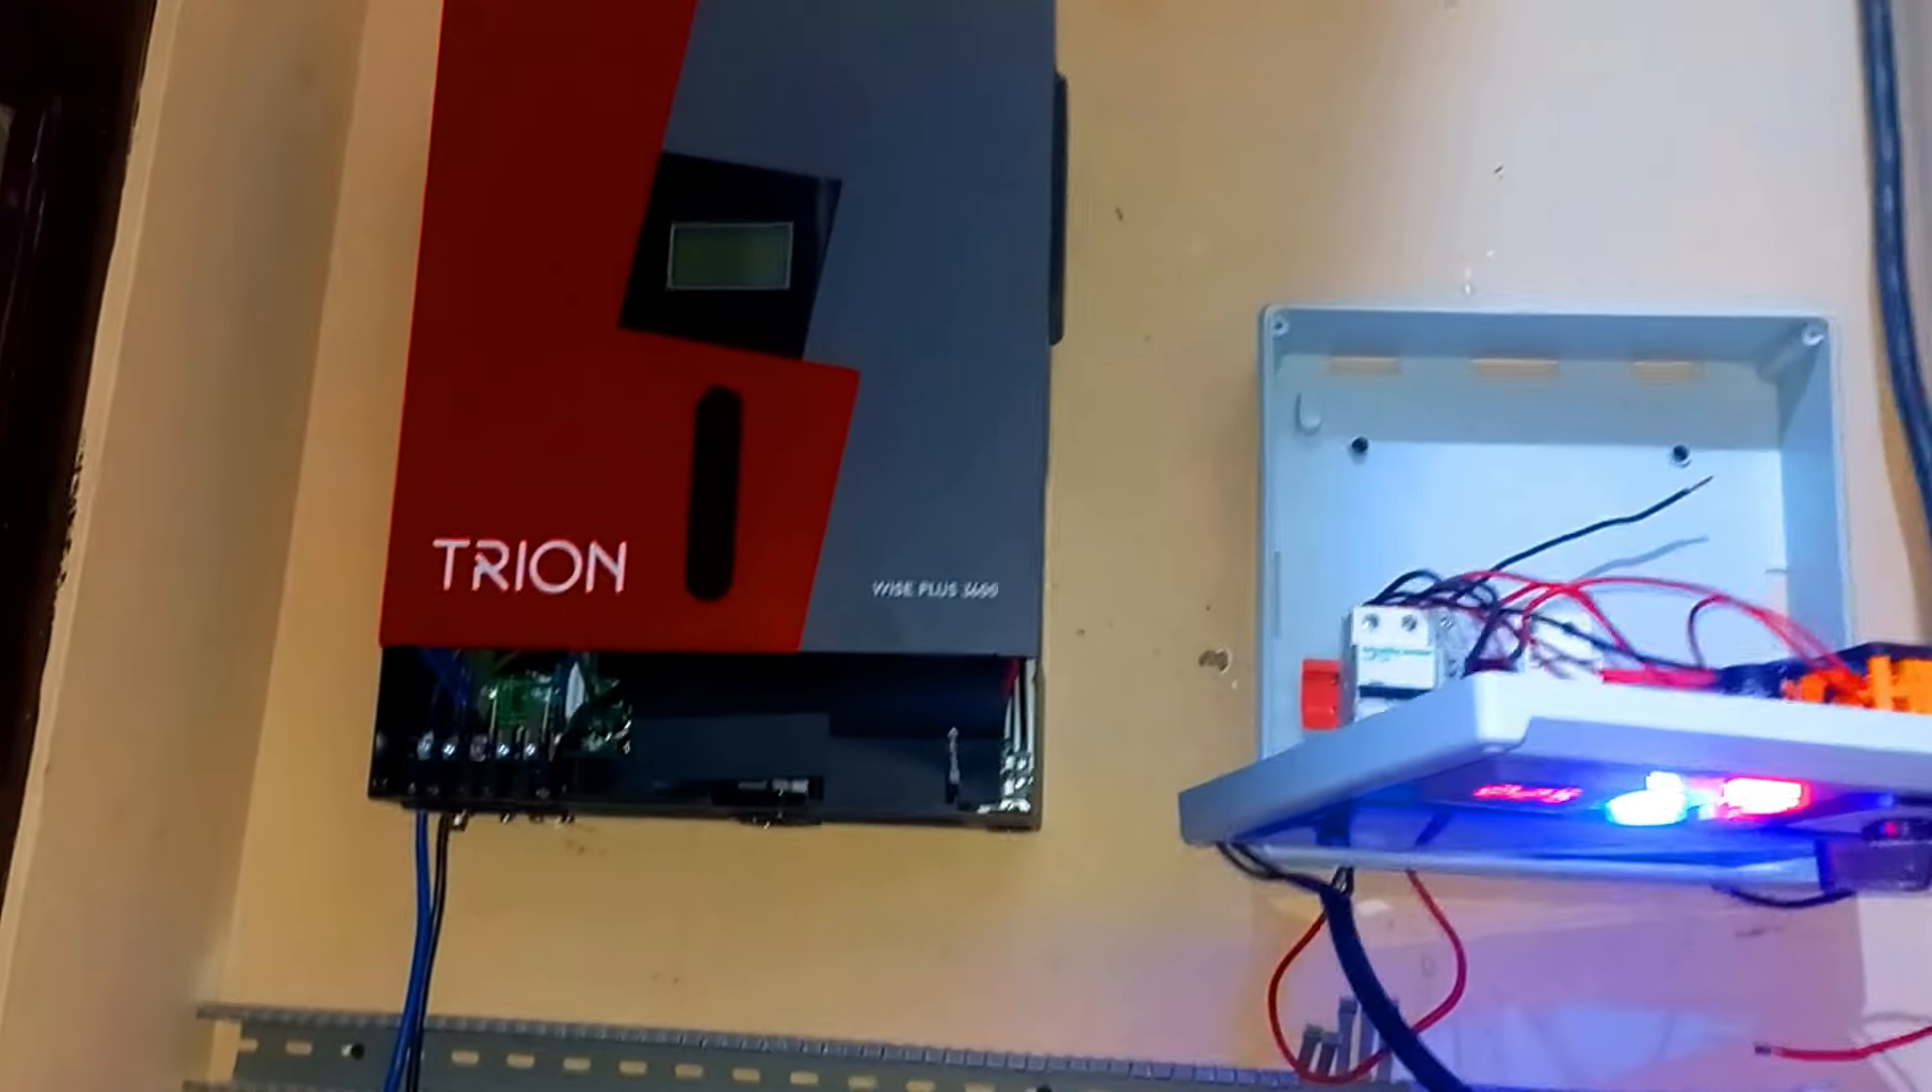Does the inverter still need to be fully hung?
No.